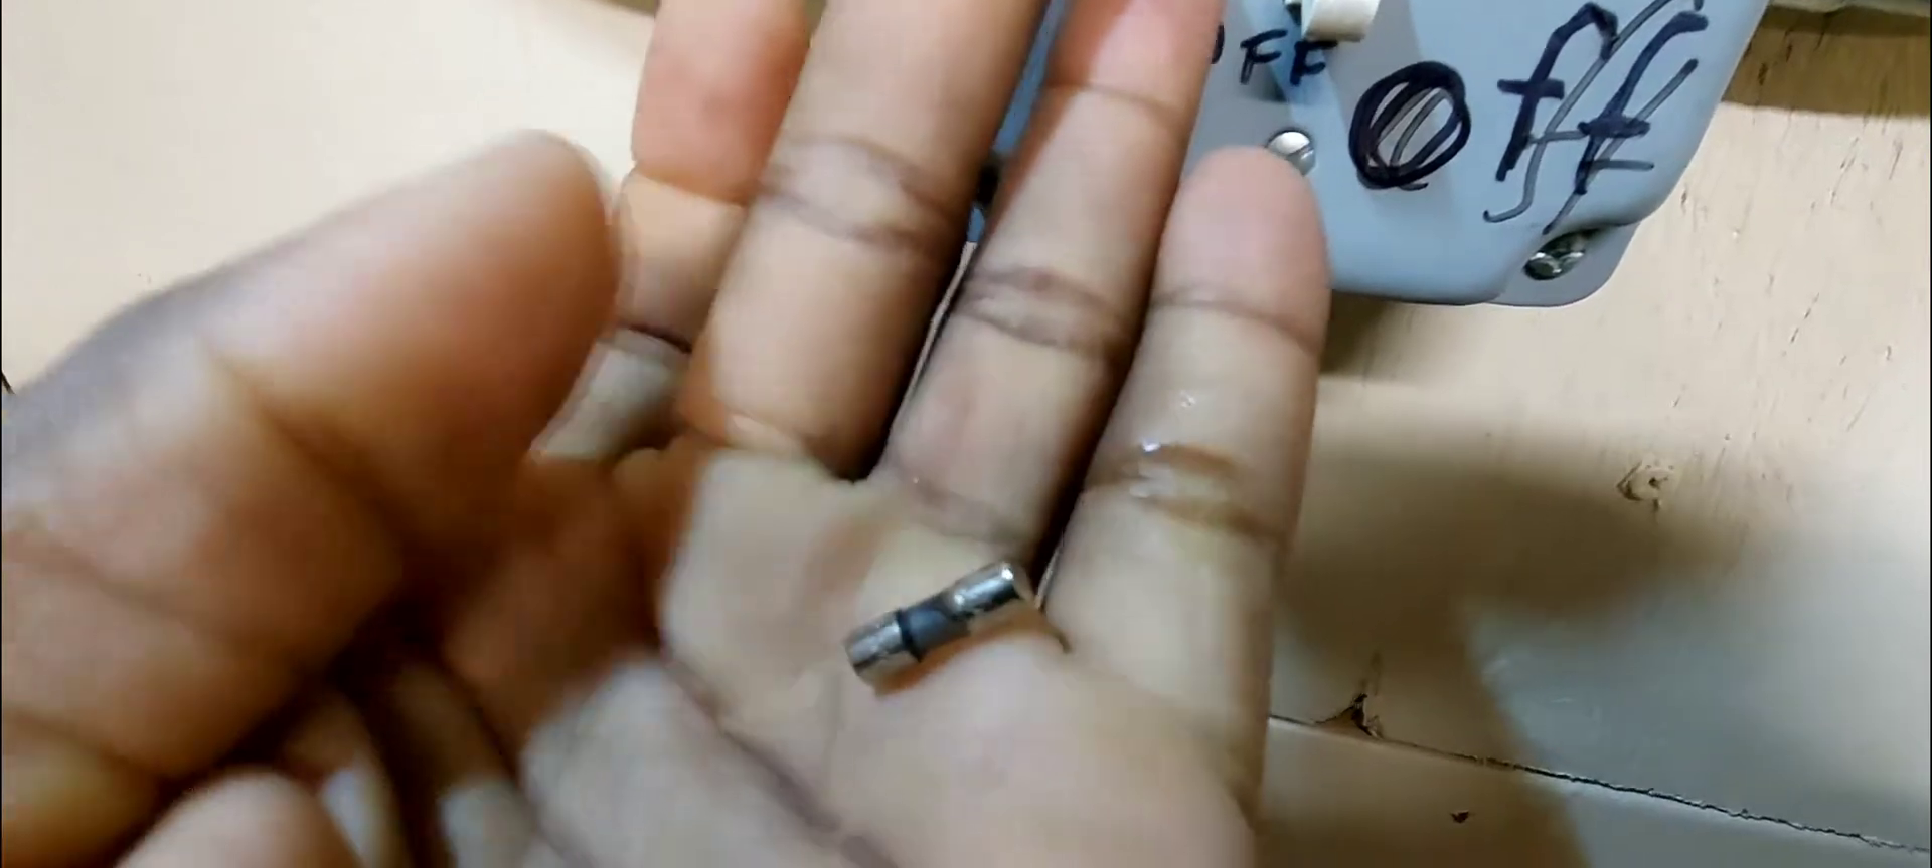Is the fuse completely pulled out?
Yes.